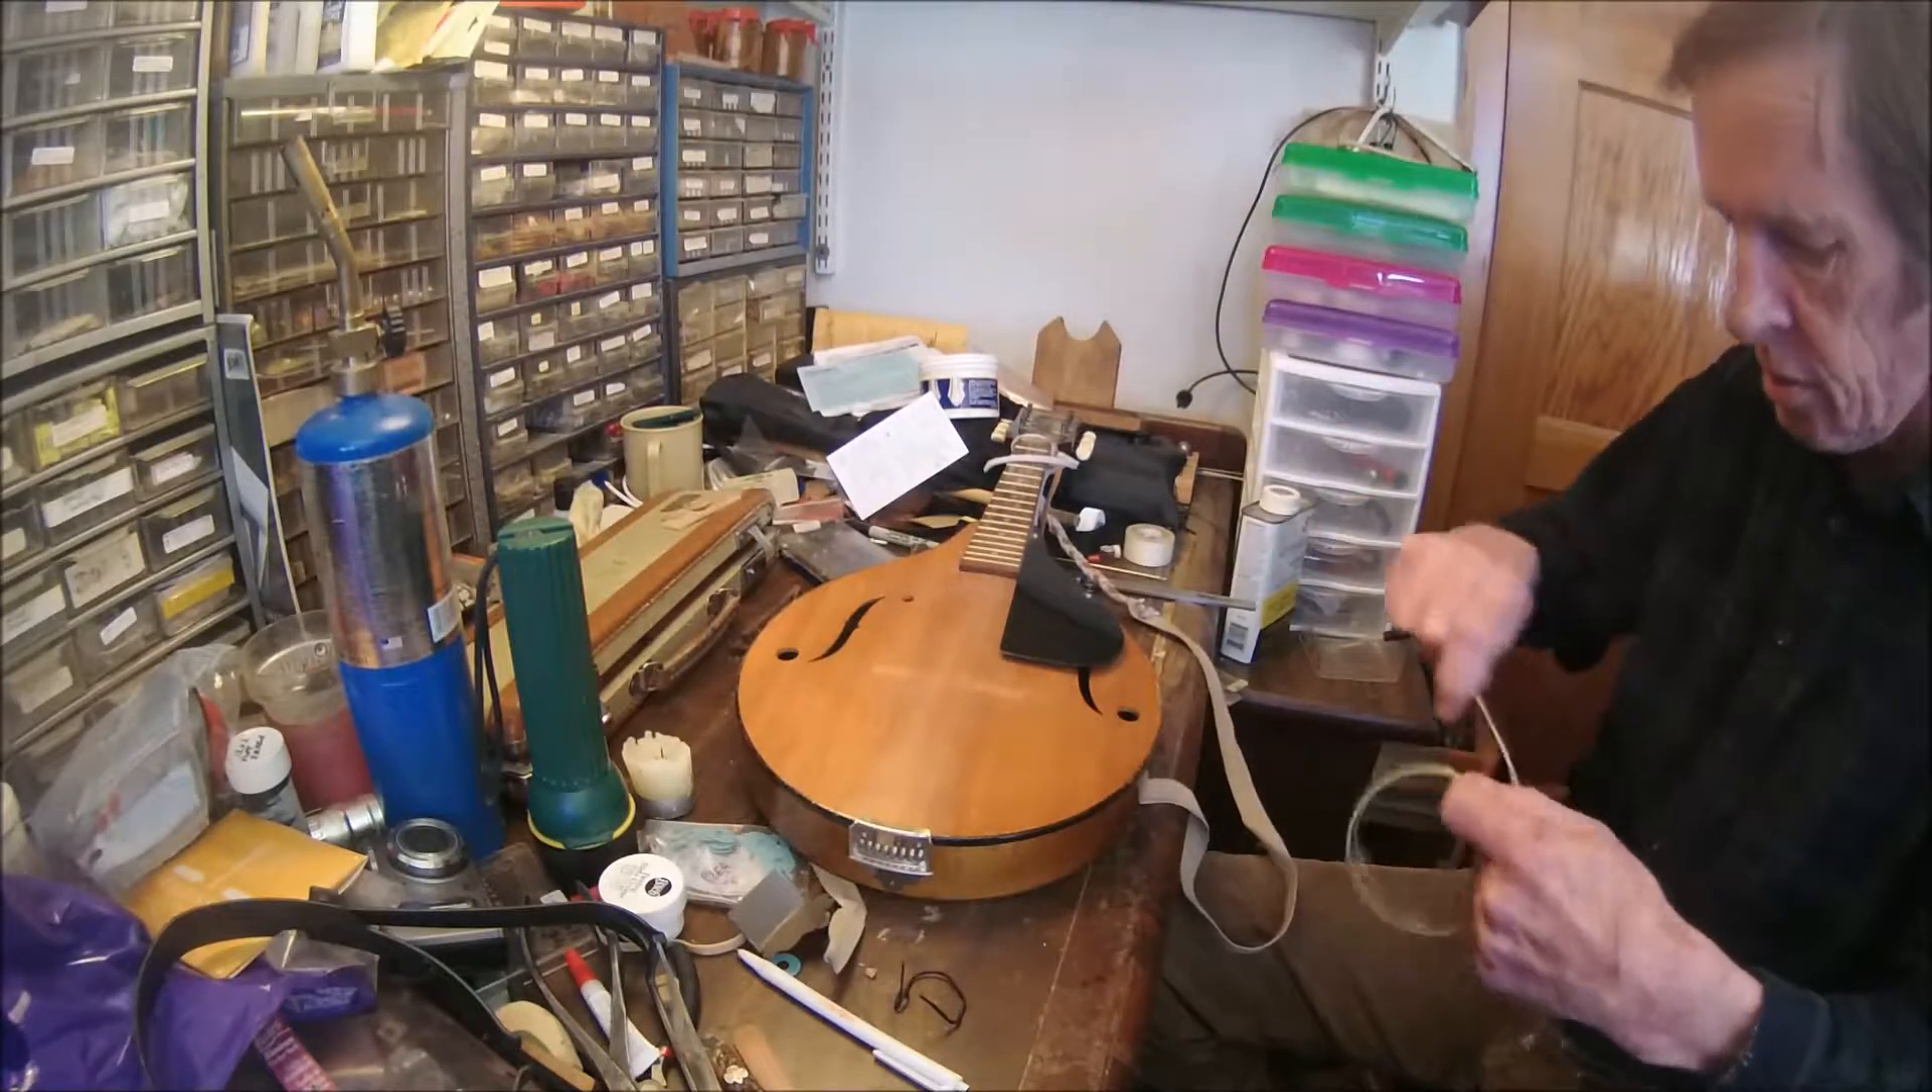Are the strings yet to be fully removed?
No.